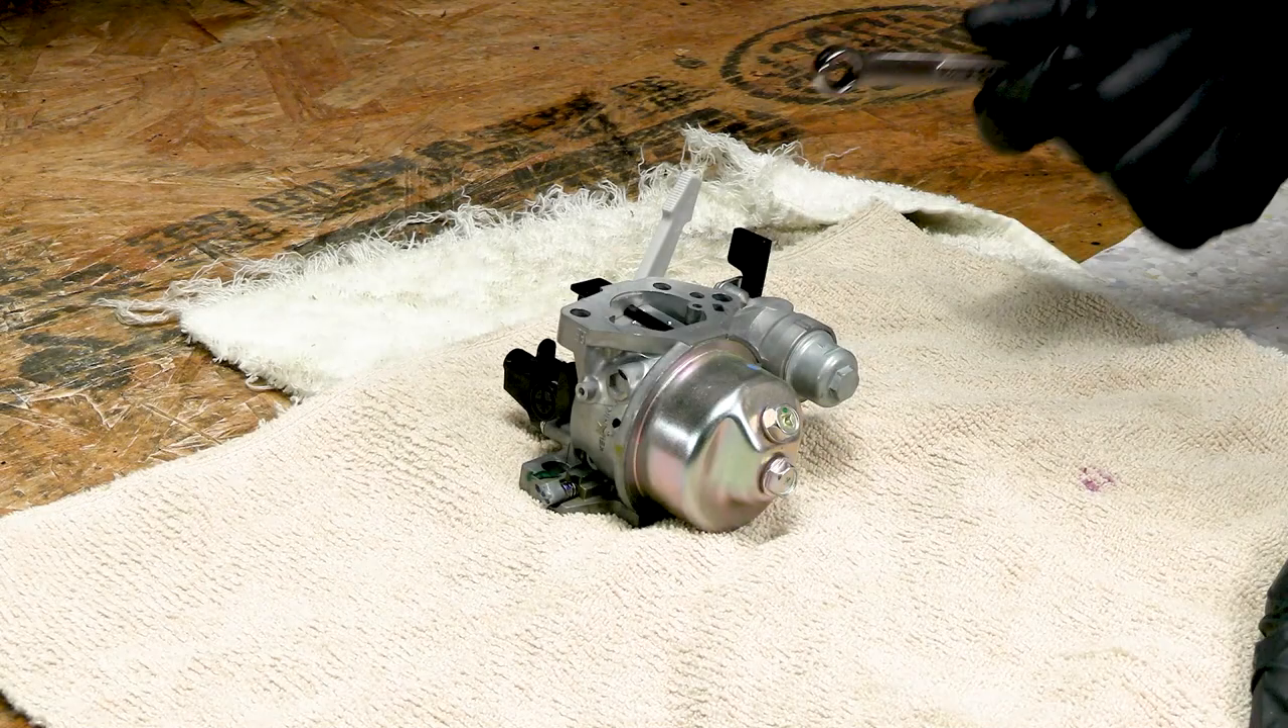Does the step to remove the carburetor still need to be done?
No.